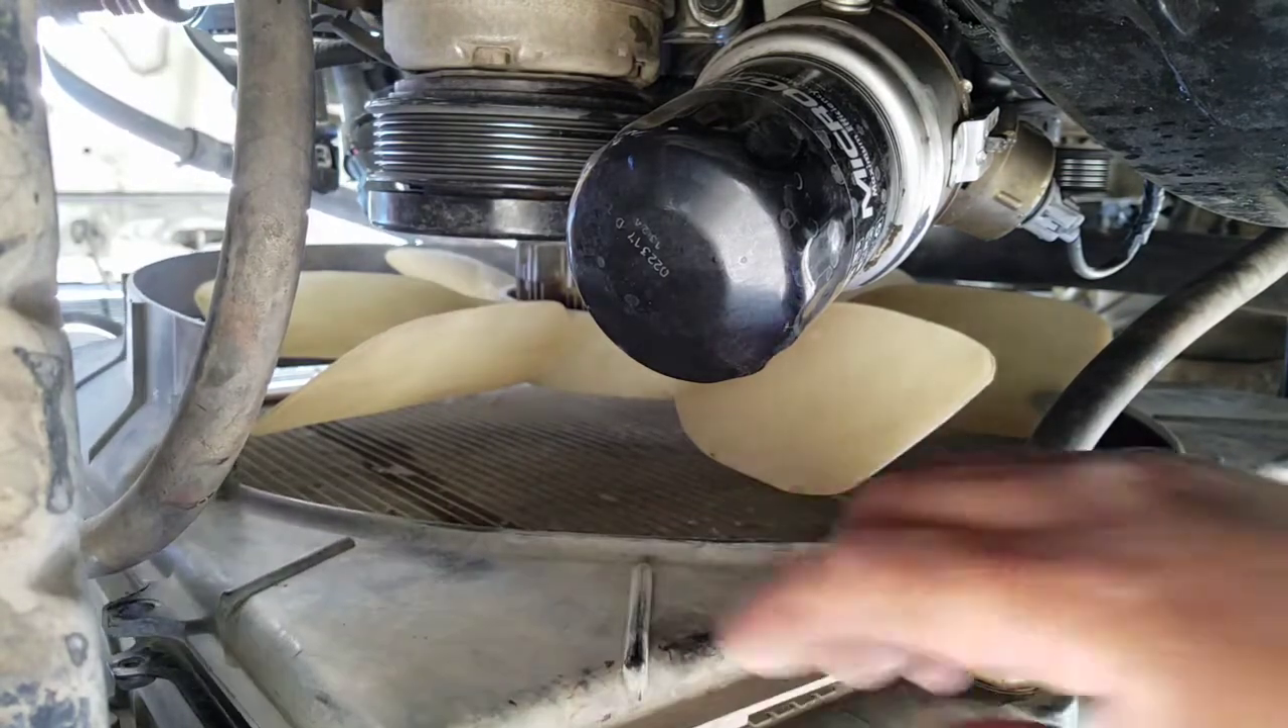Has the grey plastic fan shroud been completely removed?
No.